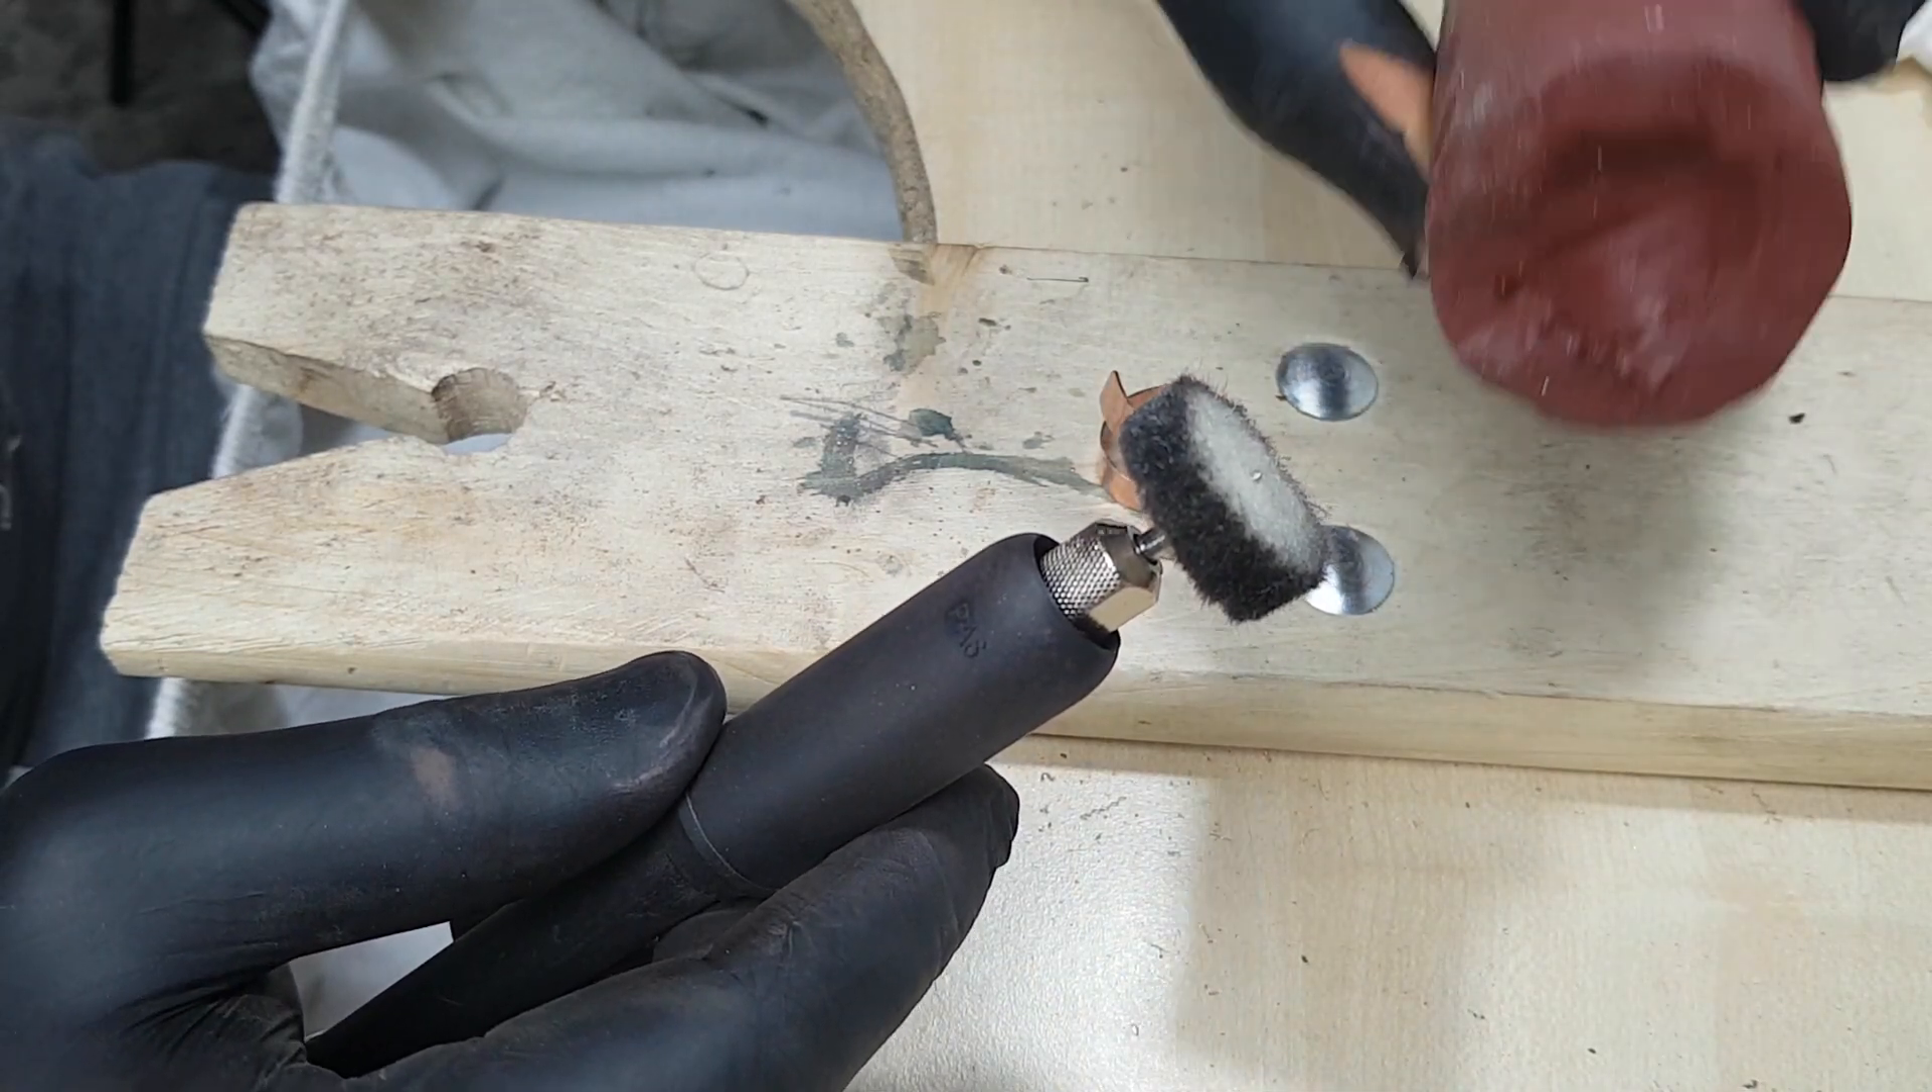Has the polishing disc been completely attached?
Yes.